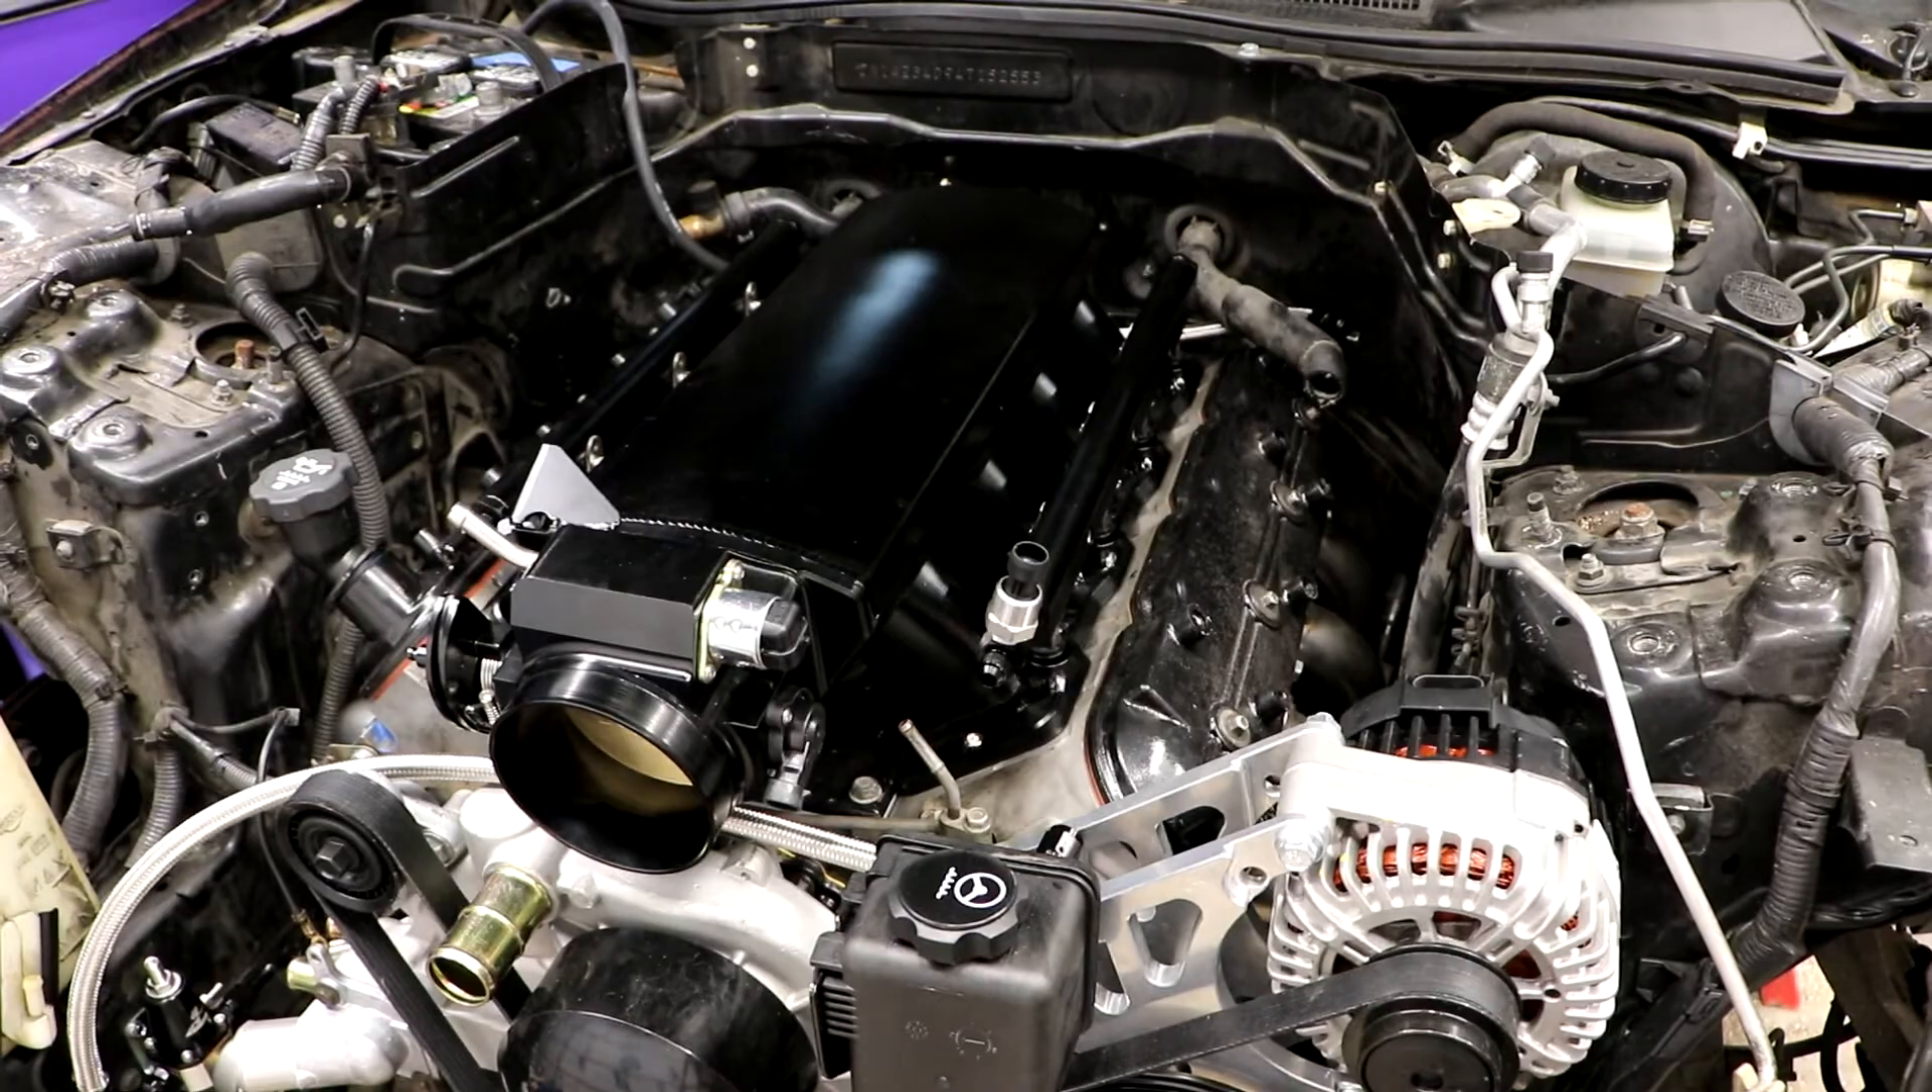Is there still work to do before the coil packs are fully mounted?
Yes.